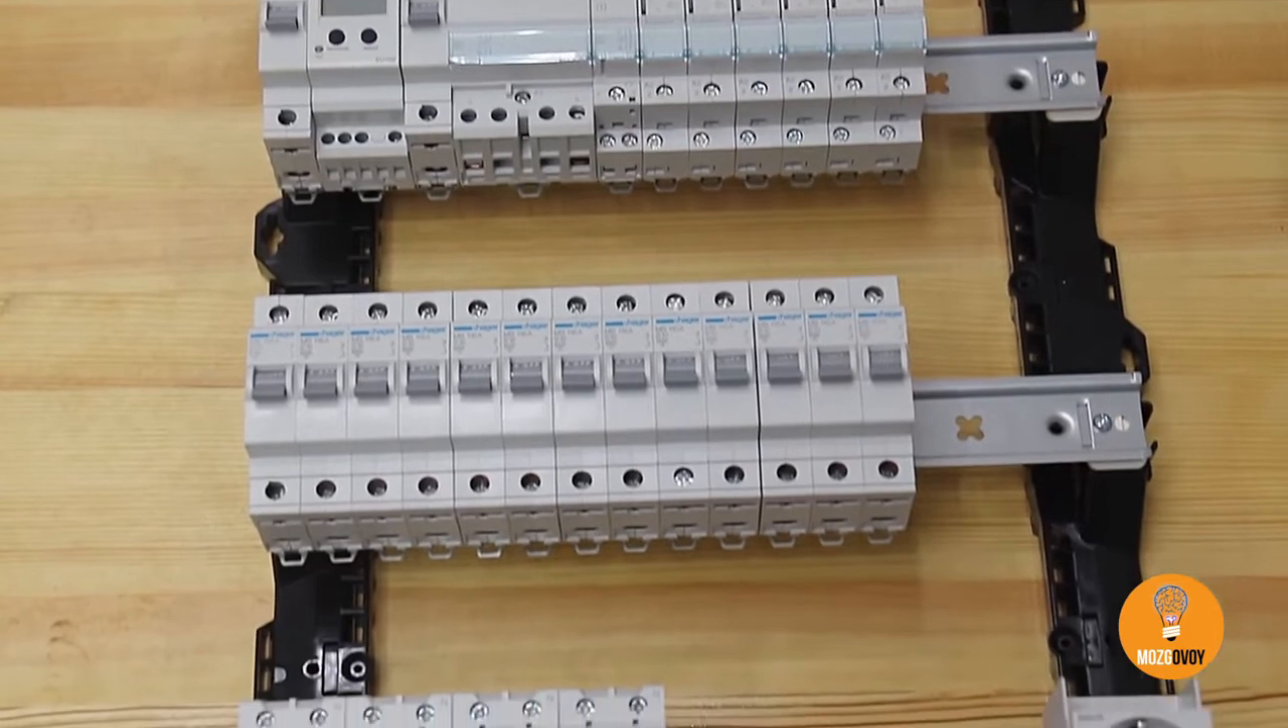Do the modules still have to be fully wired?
Yes.